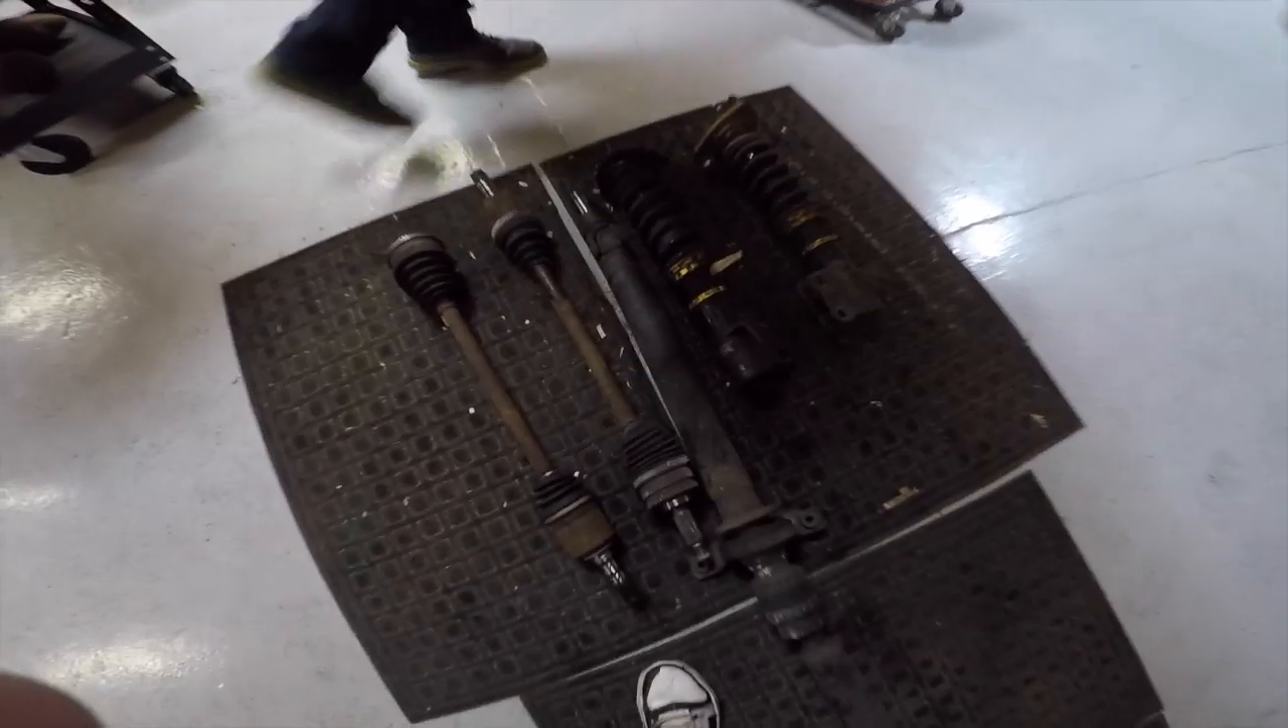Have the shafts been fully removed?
Yes.